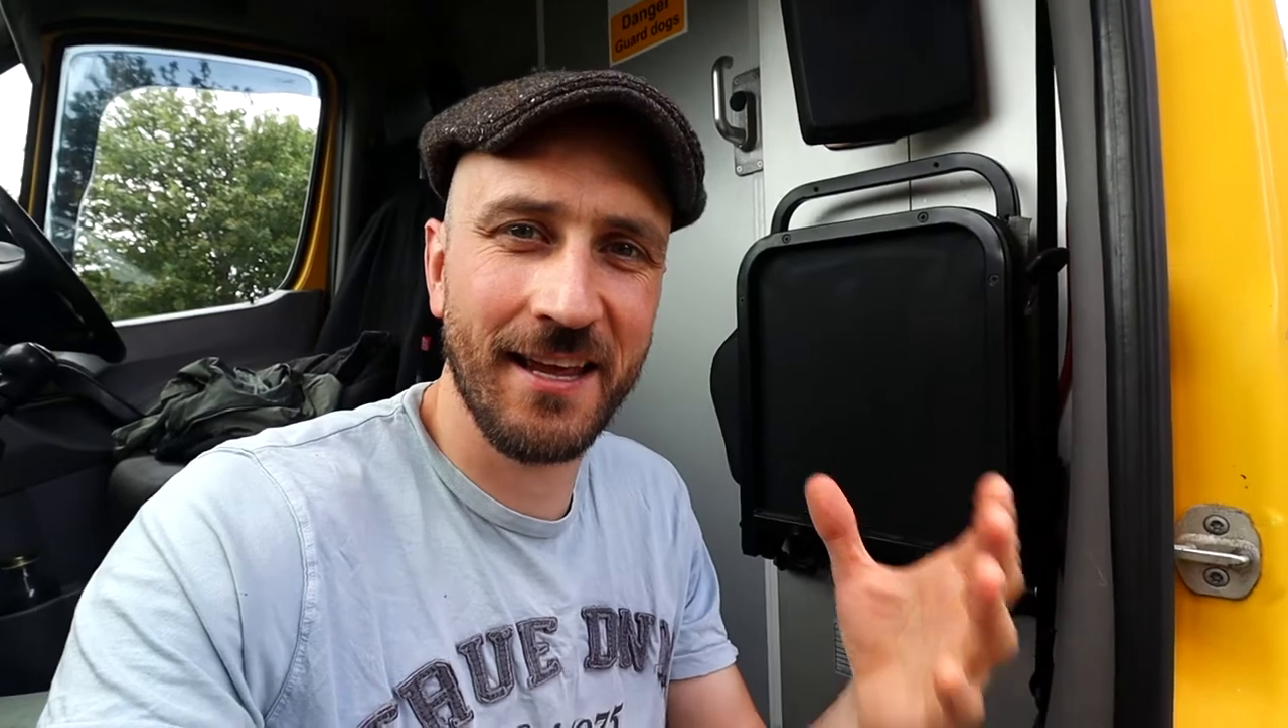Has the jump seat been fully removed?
No.